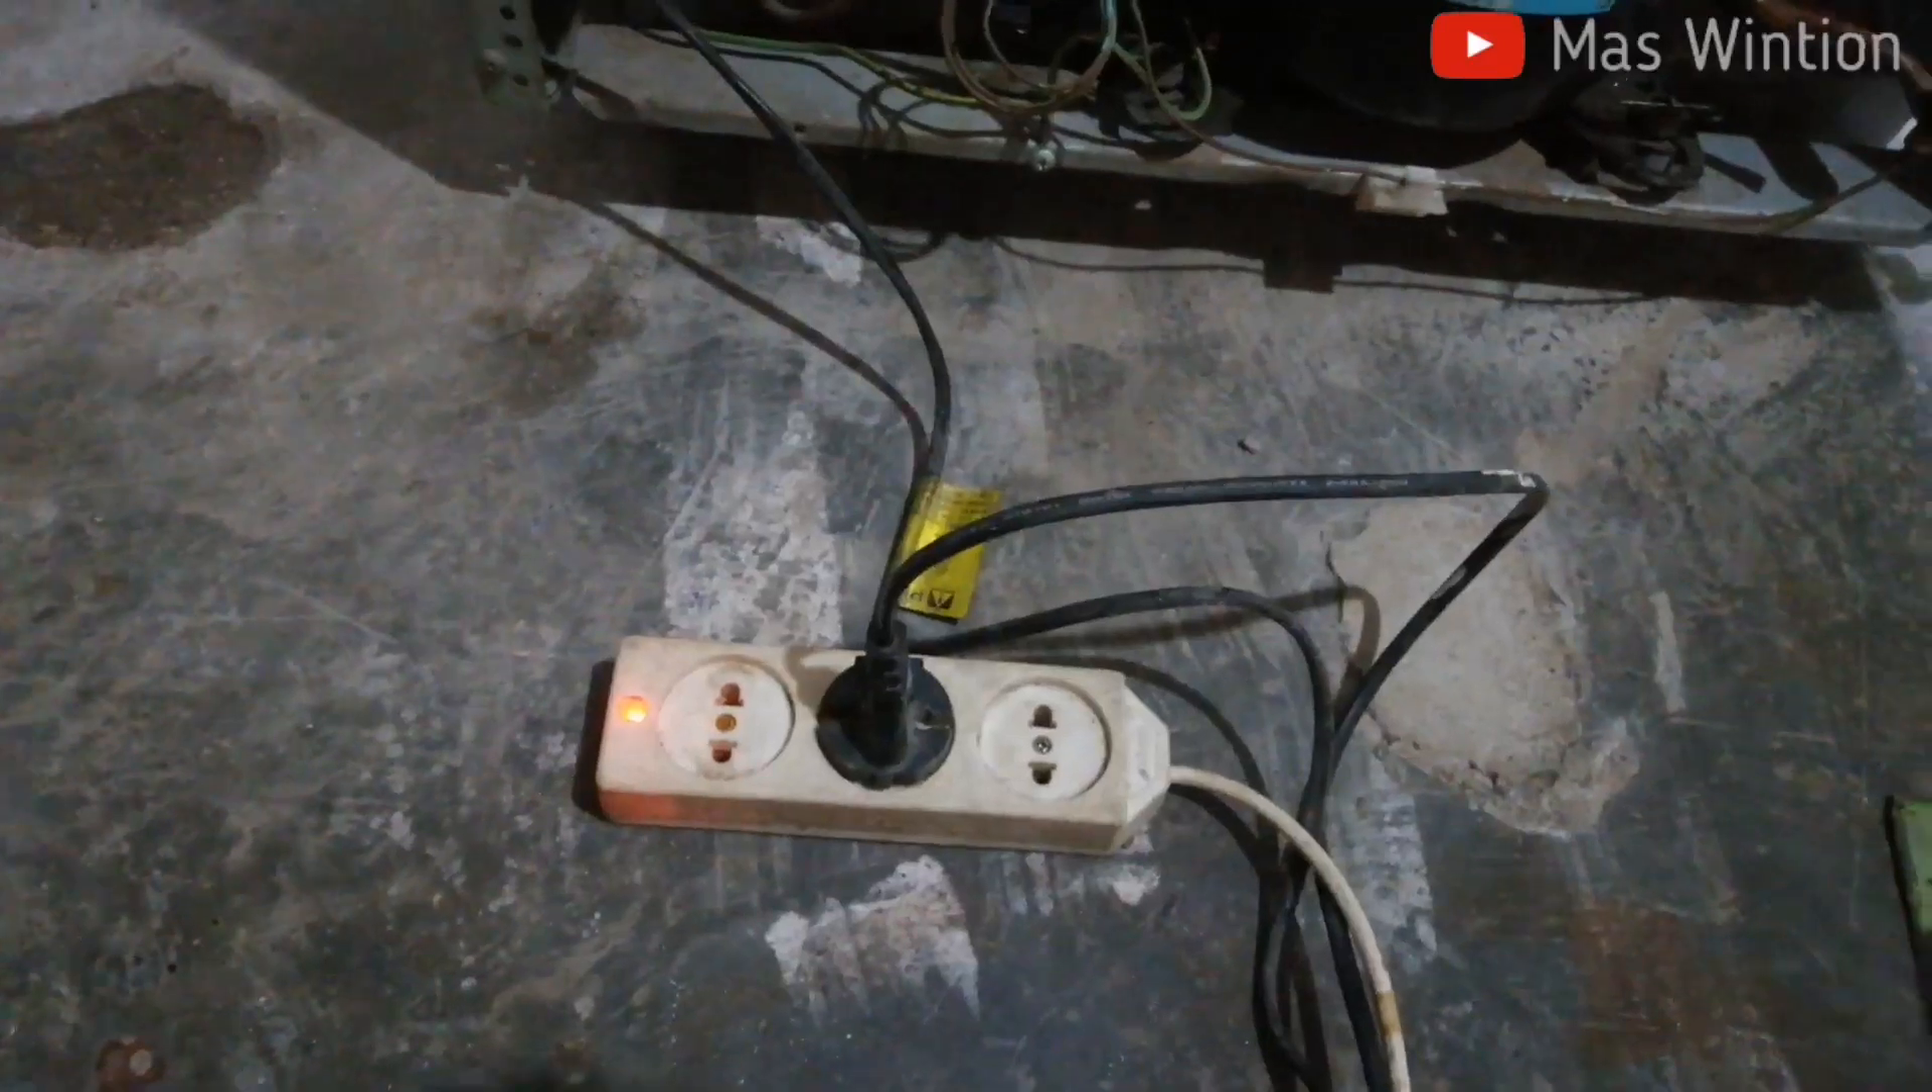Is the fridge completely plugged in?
Yes.